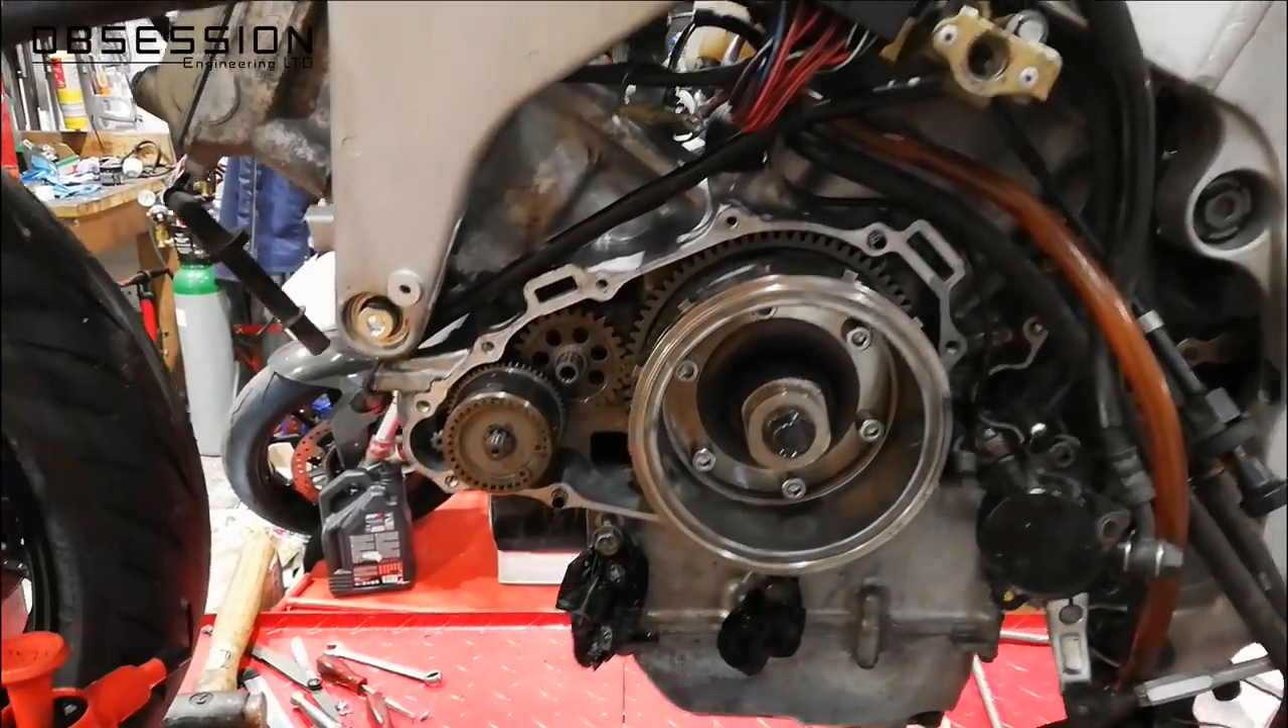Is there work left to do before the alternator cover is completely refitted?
Yes.